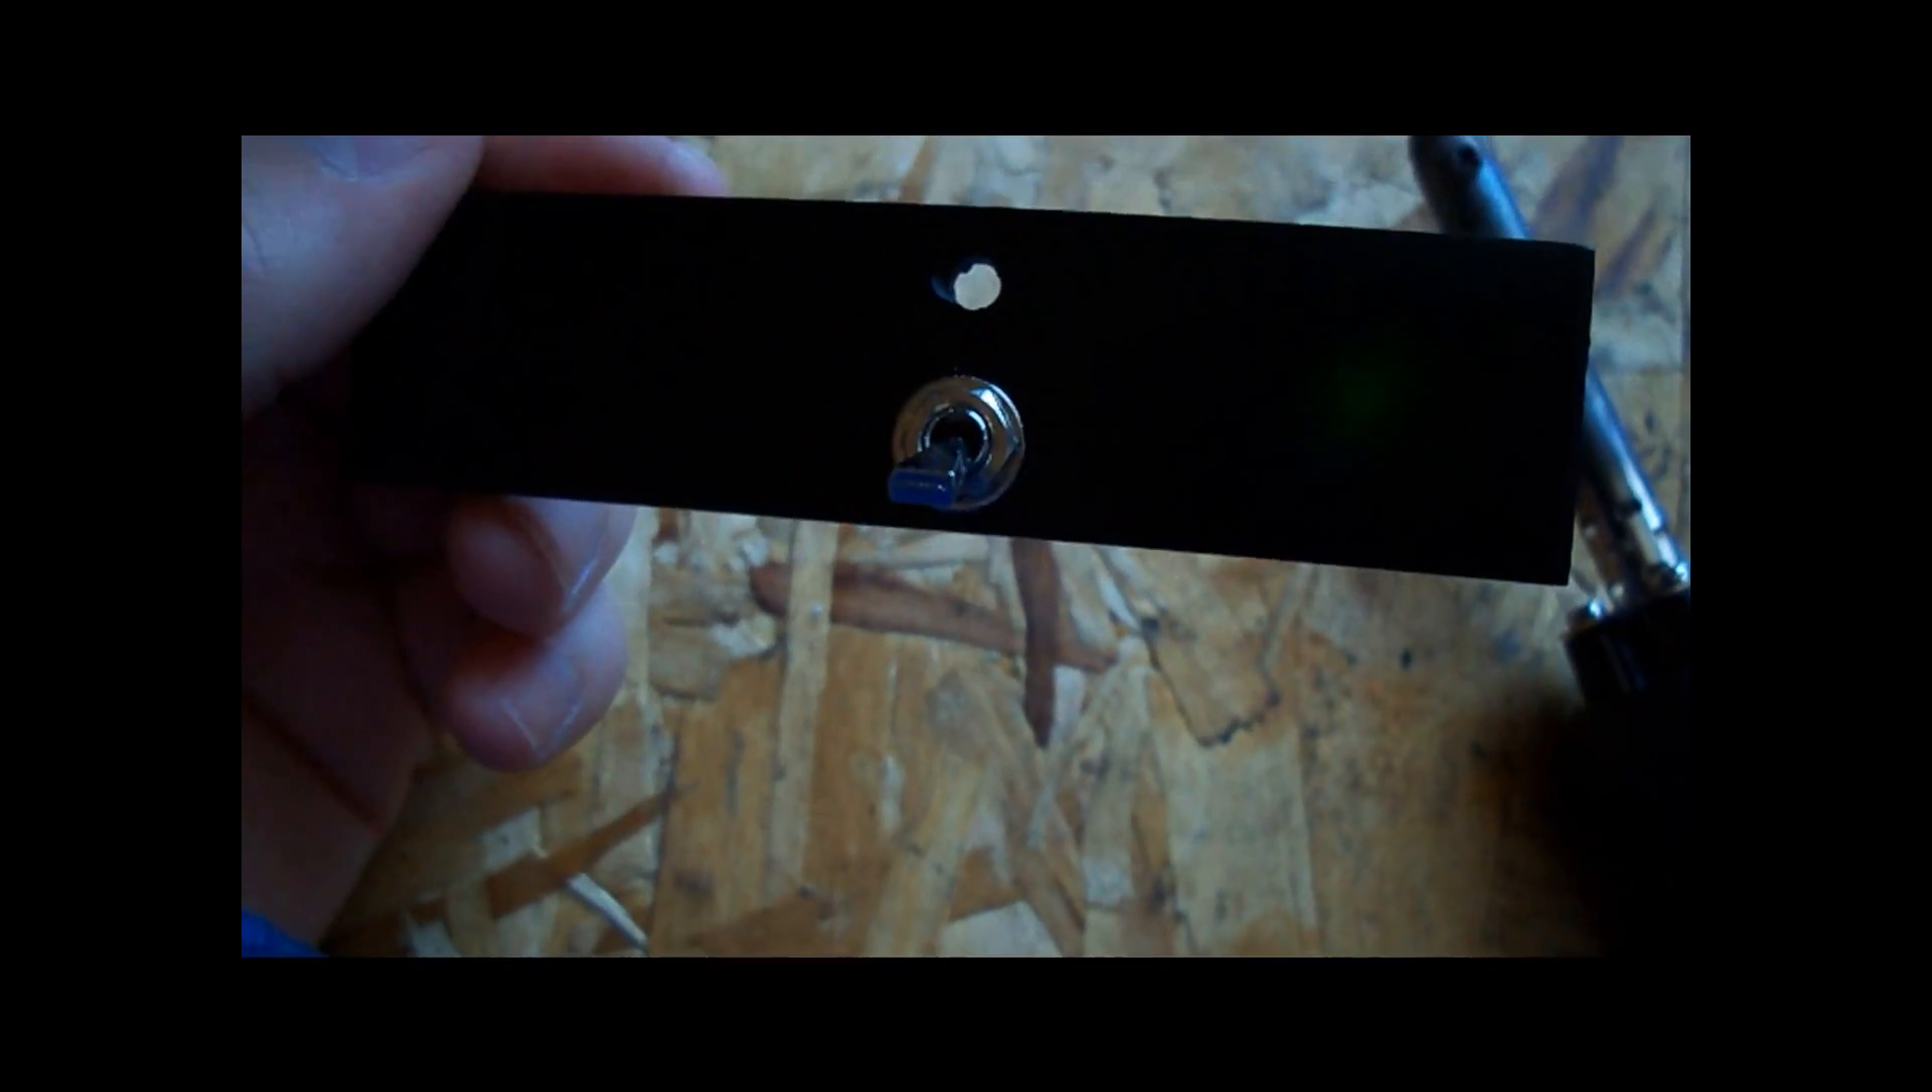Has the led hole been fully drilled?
Yes.